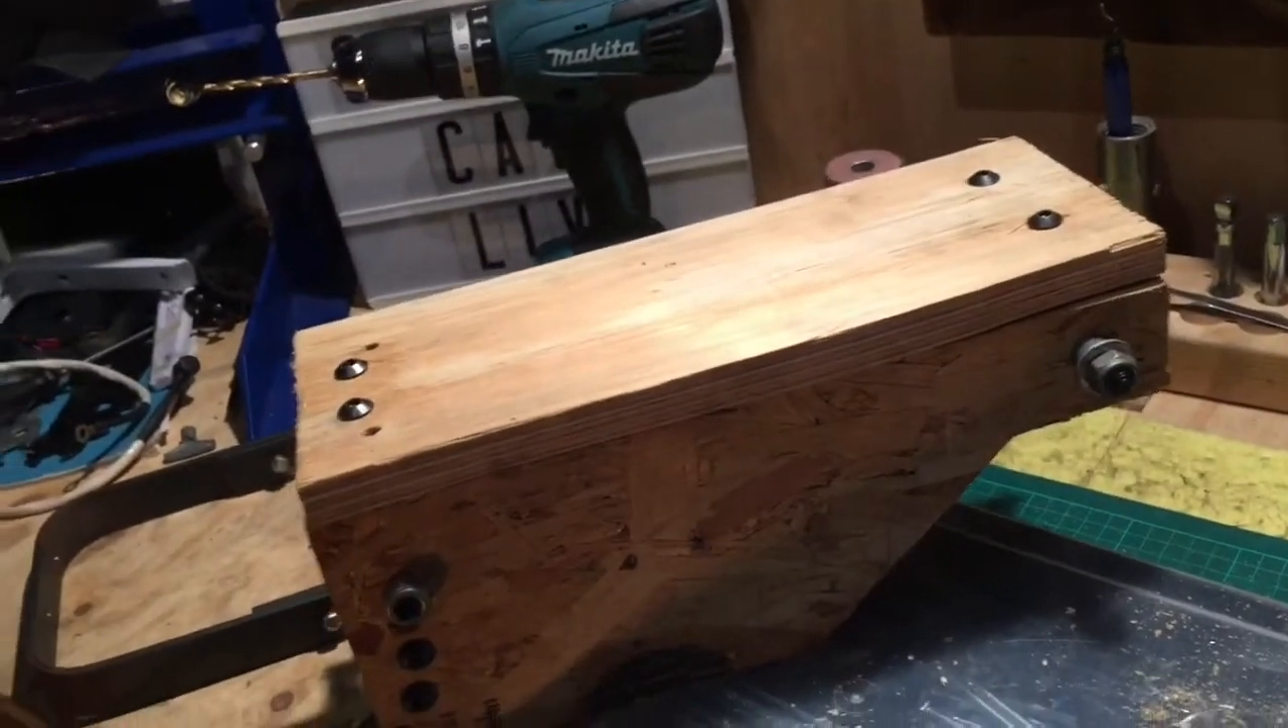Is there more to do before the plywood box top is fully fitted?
No.